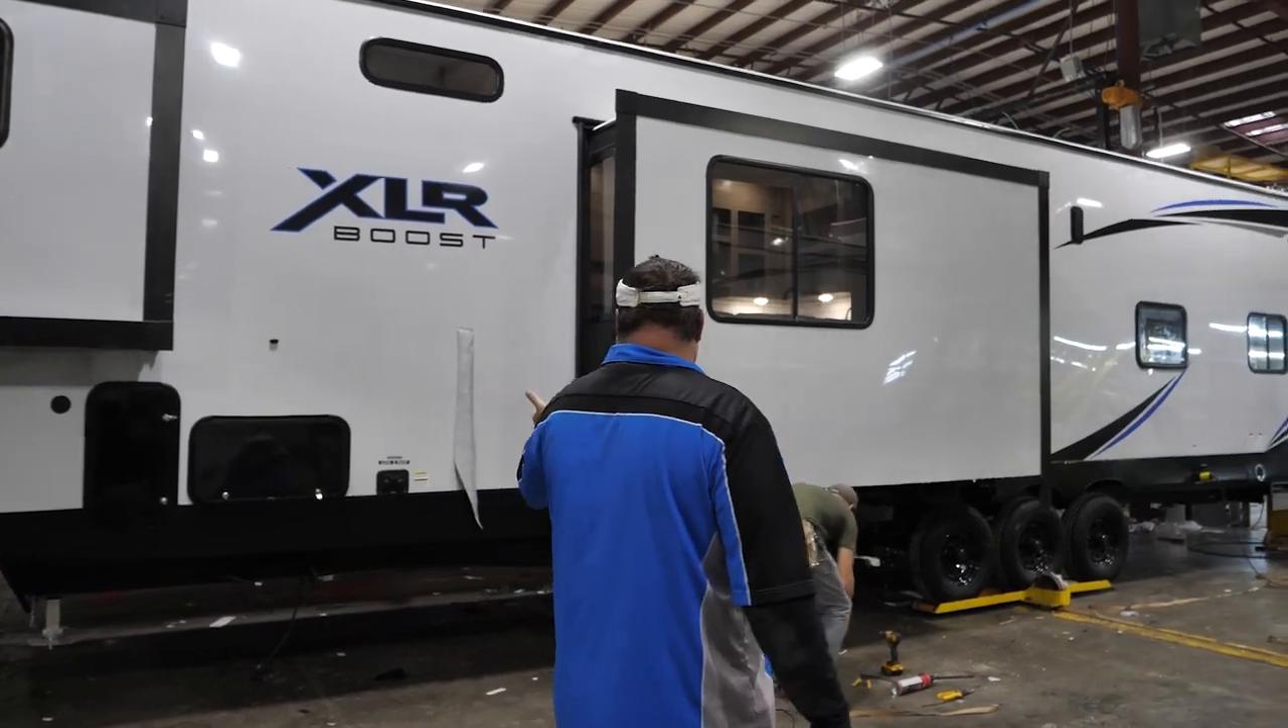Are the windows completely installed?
Yes.